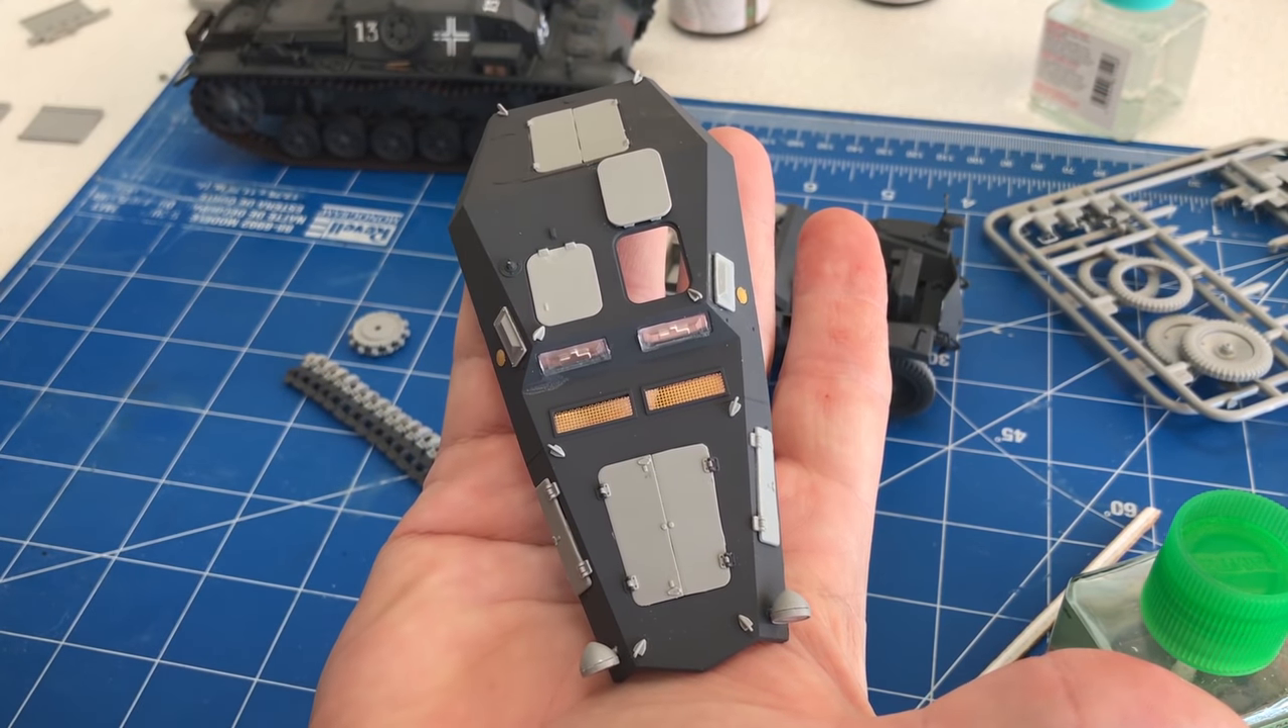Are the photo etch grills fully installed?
Yes.